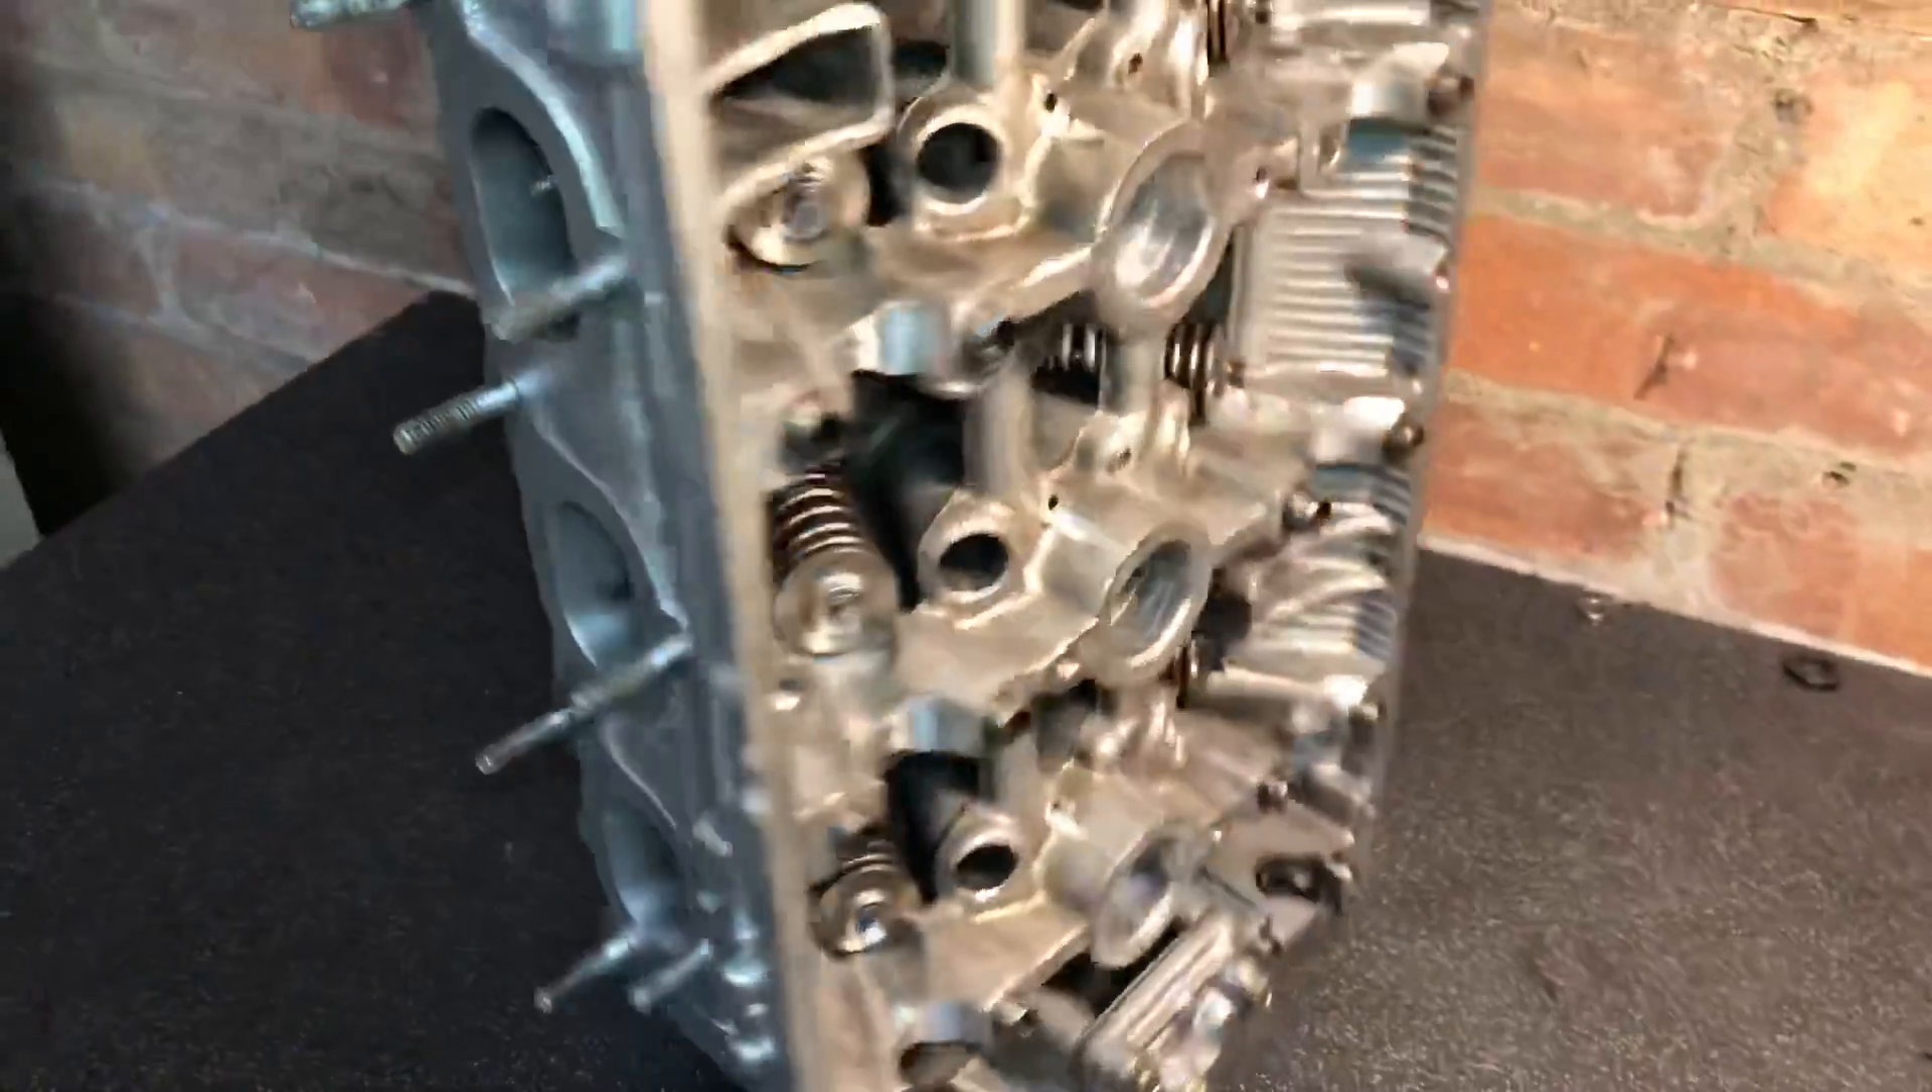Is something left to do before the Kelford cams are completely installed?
Yes.